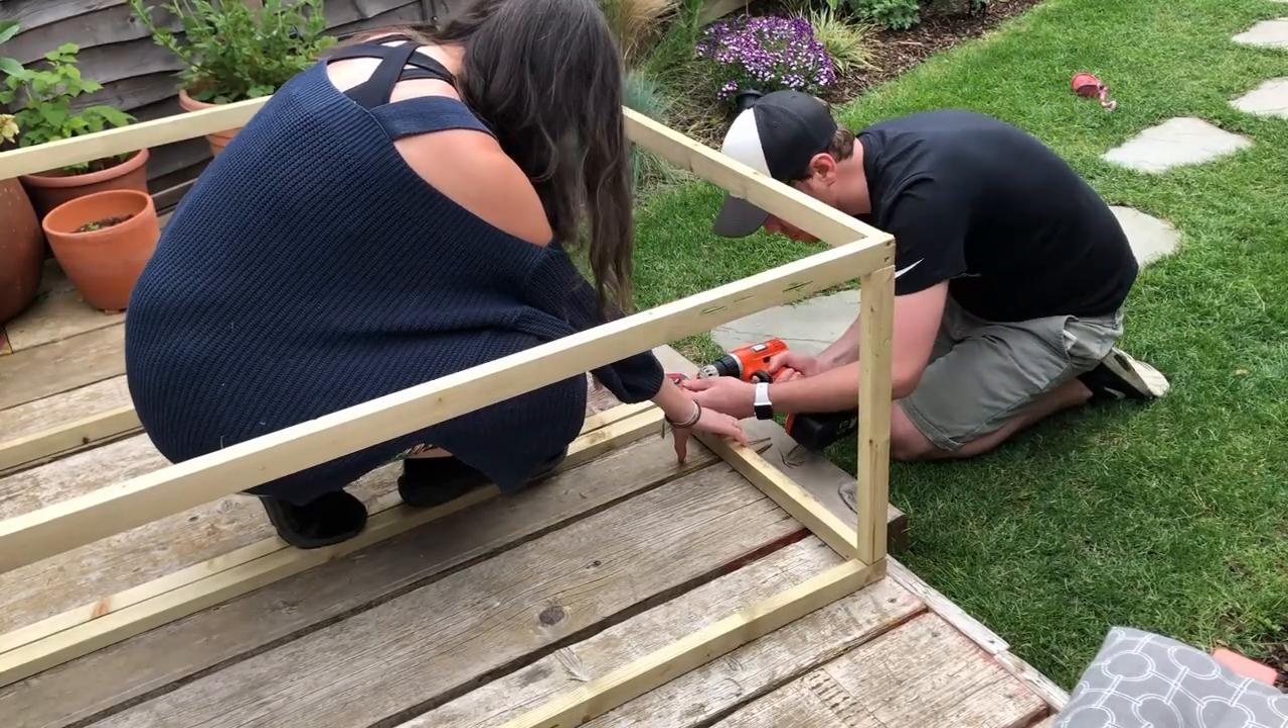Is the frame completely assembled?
No.